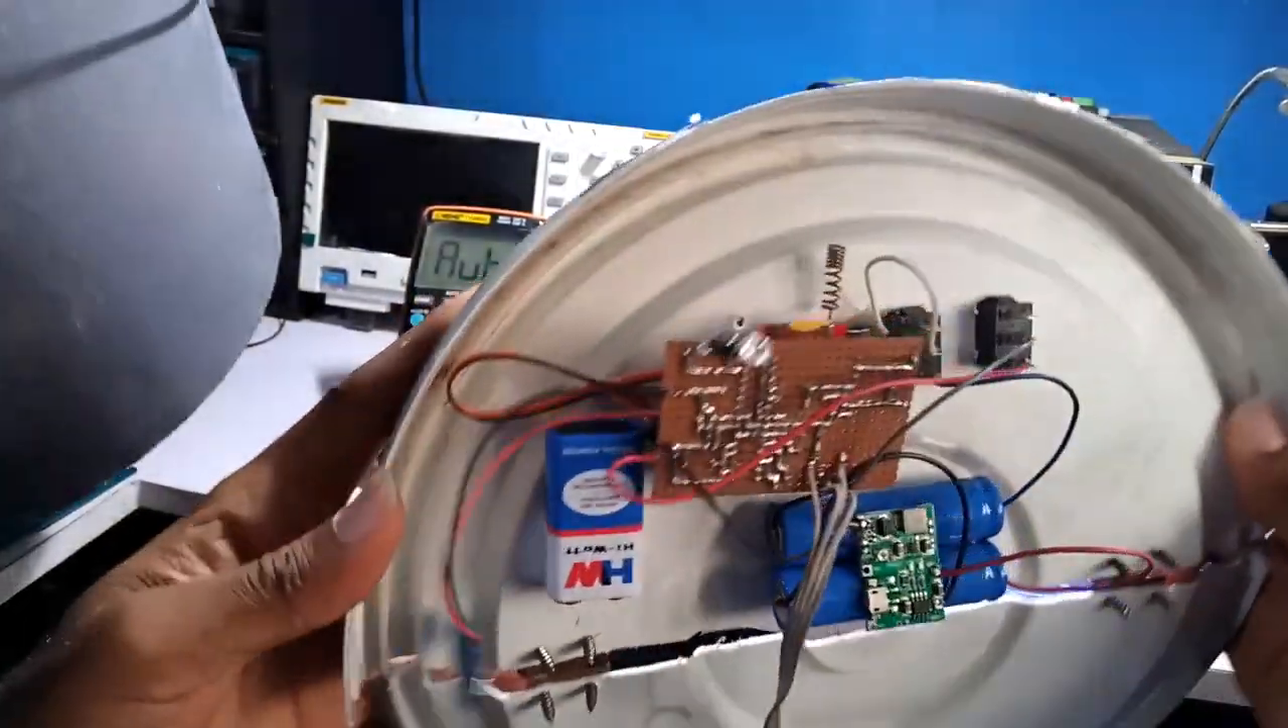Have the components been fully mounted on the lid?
Yes.